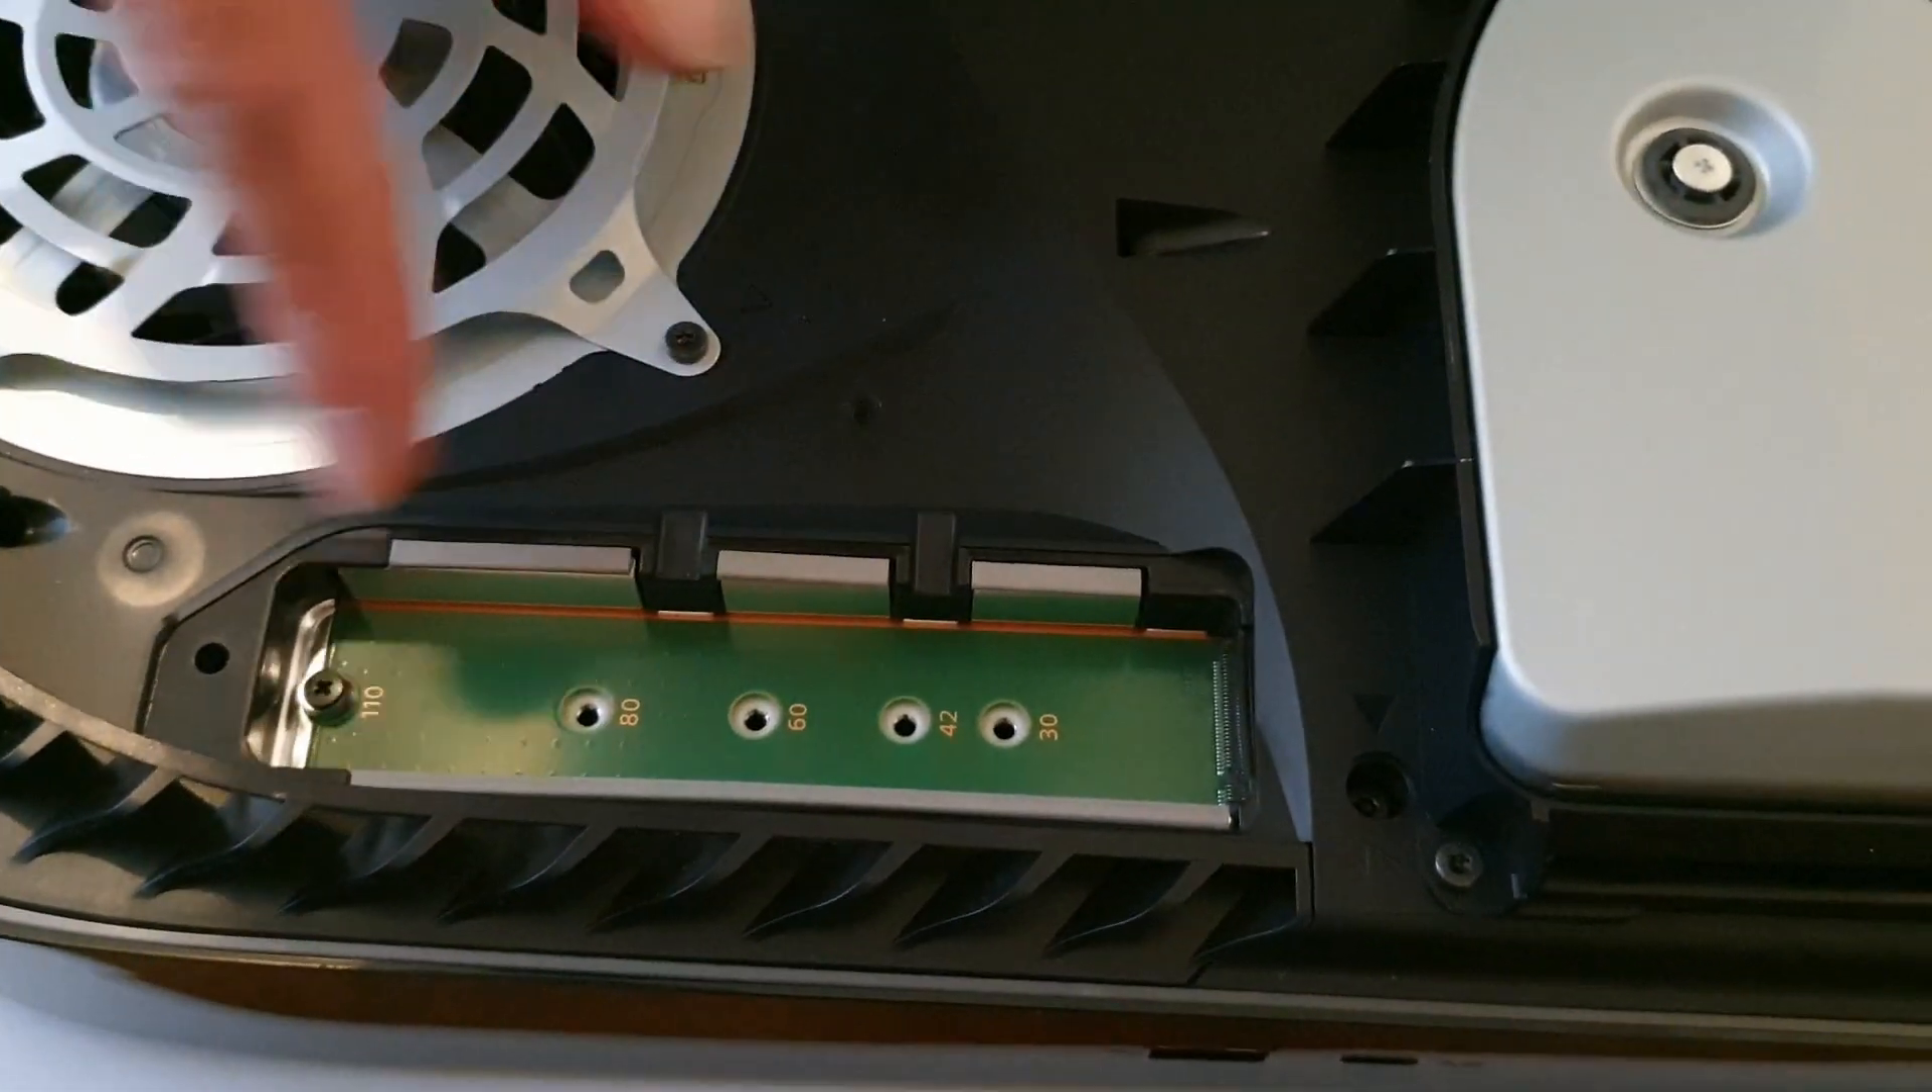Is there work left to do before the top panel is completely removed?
No.